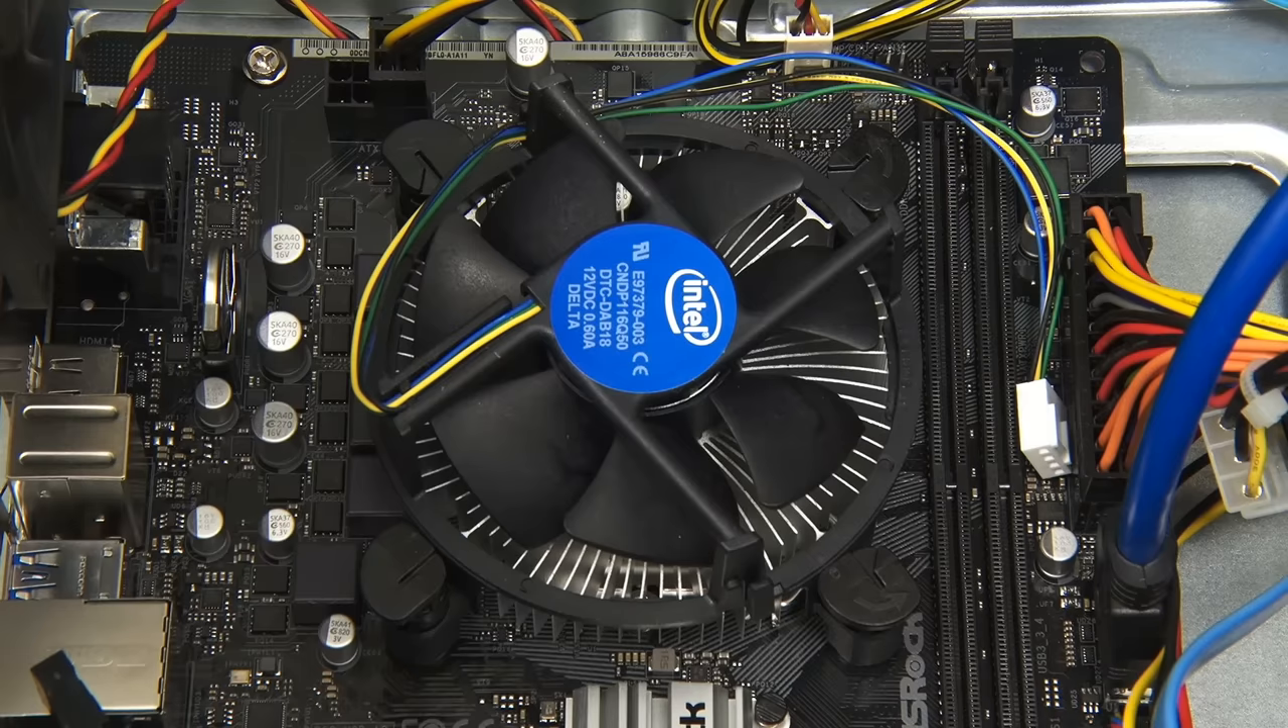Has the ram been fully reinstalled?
No.